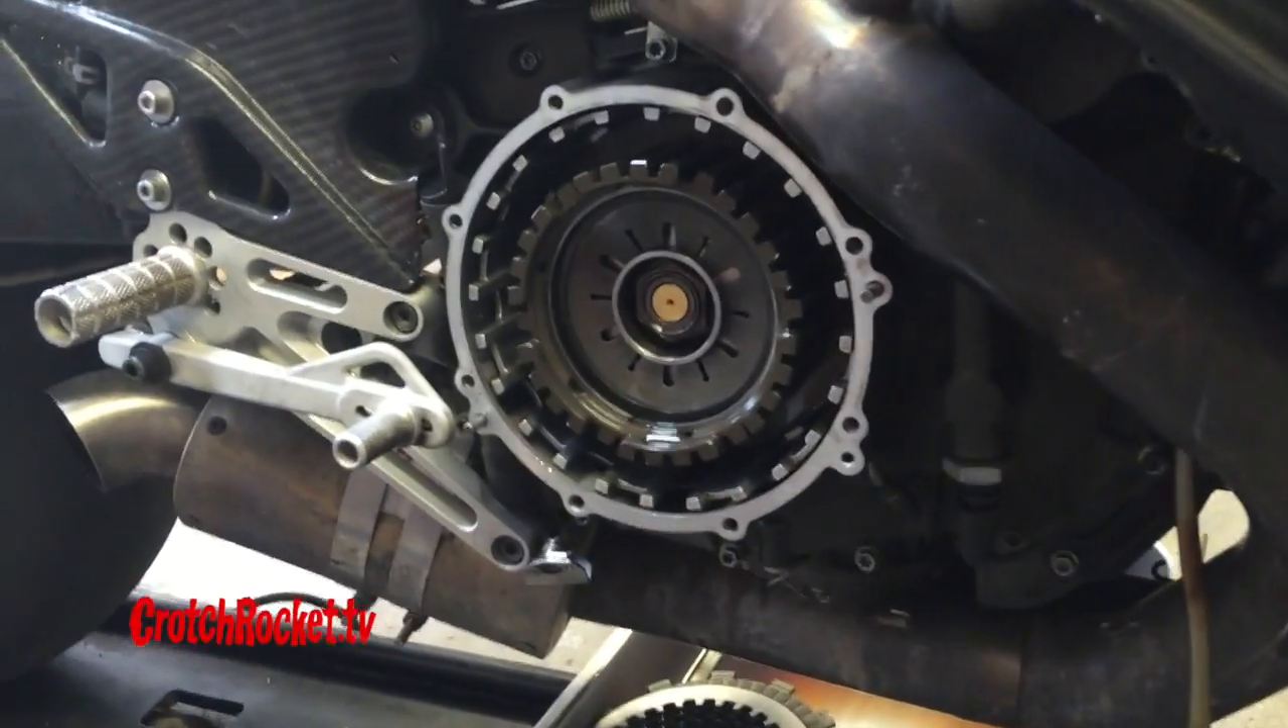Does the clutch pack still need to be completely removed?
No.